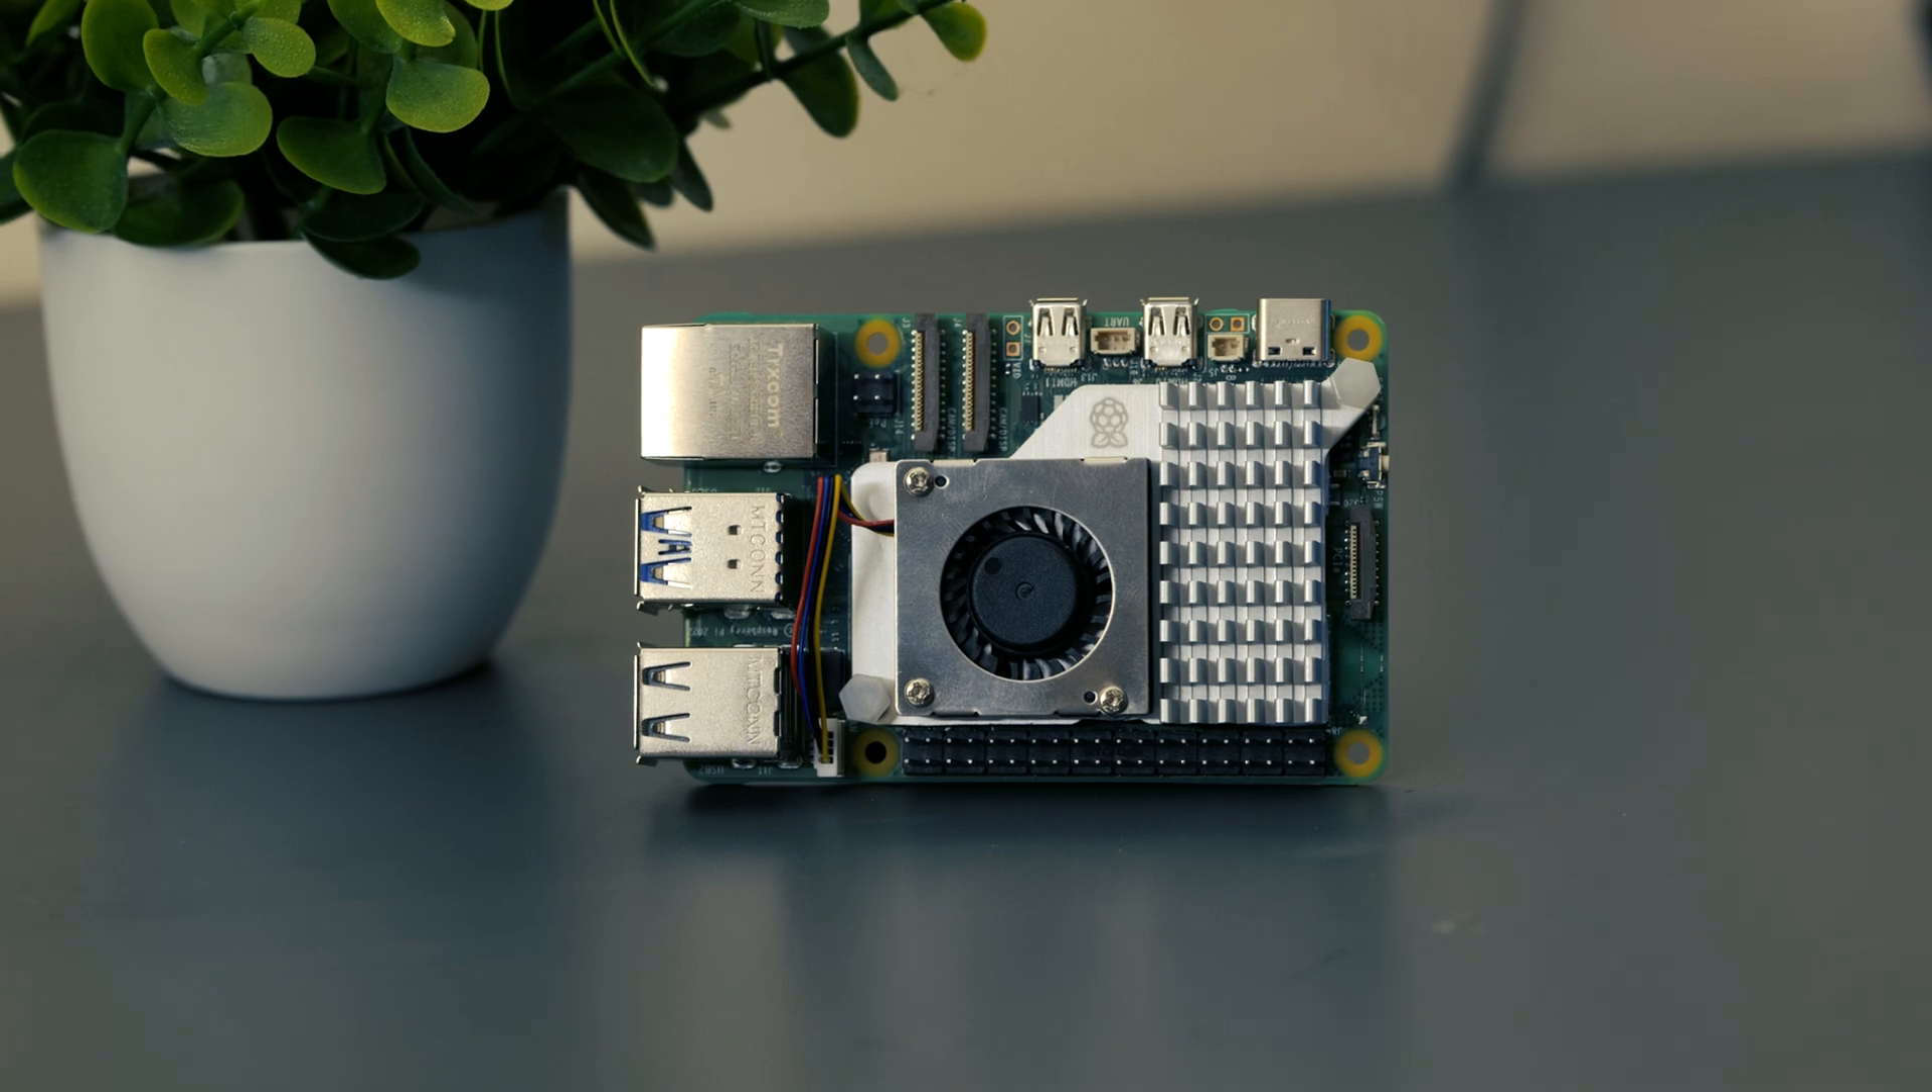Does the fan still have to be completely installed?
No.